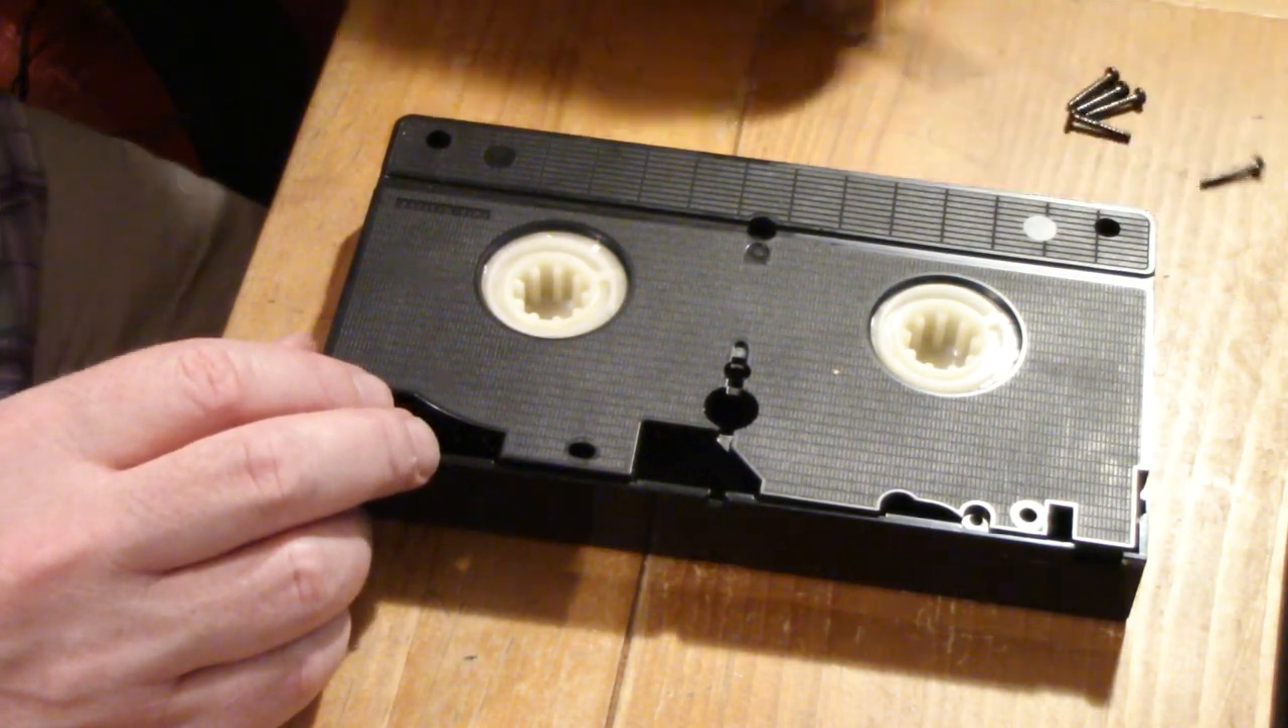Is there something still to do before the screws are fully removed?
No.